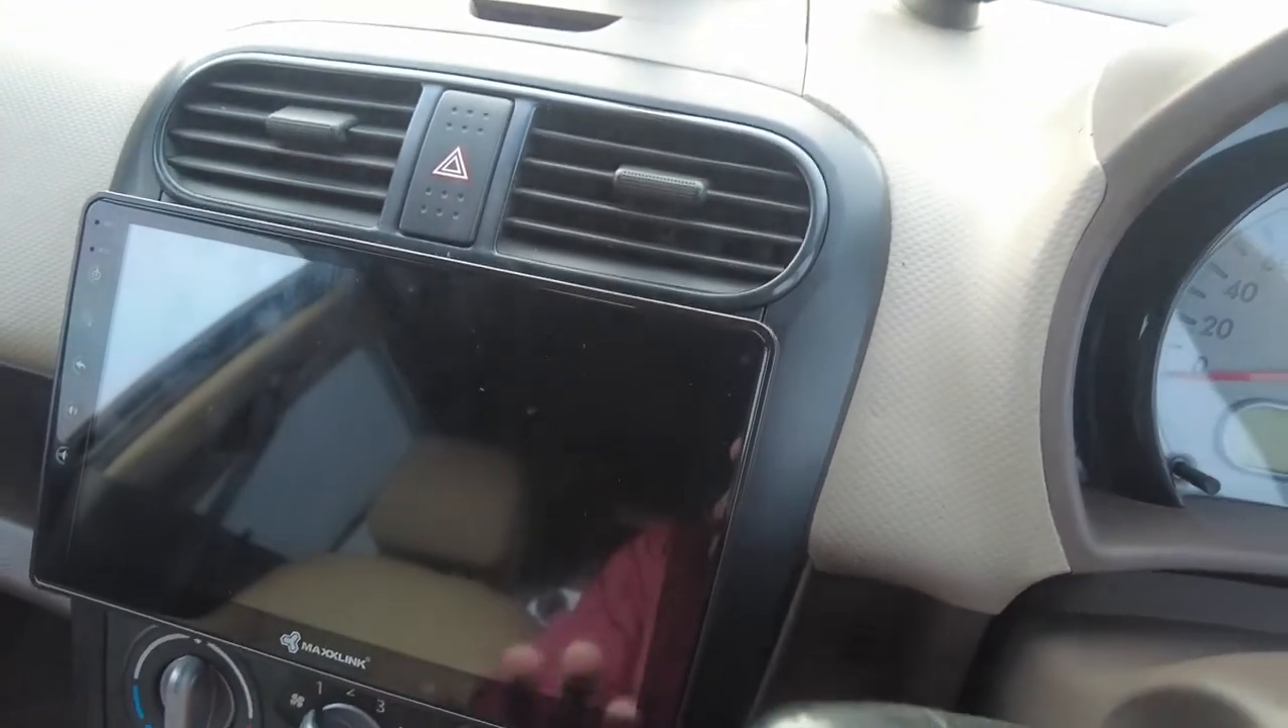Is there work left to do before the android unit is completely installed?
No.